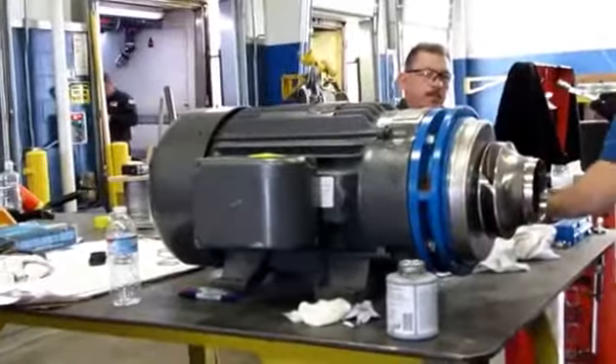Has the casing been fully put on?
No.